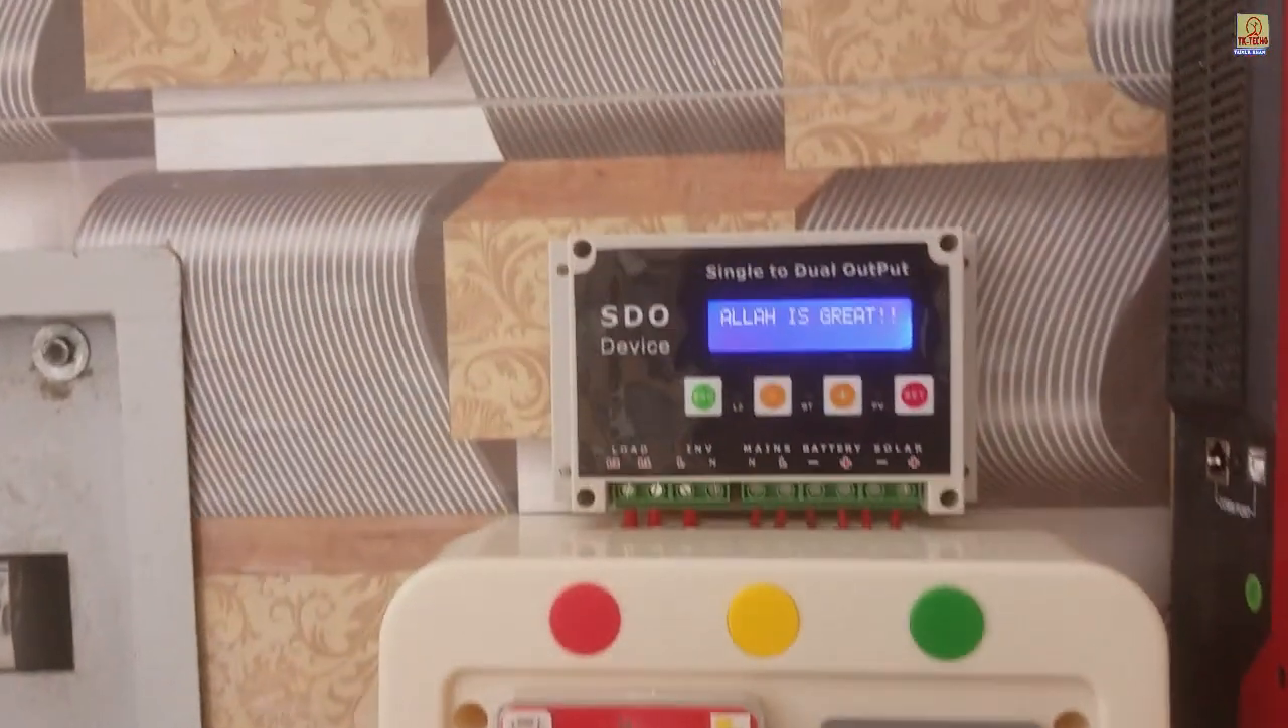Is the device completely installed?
Yes.